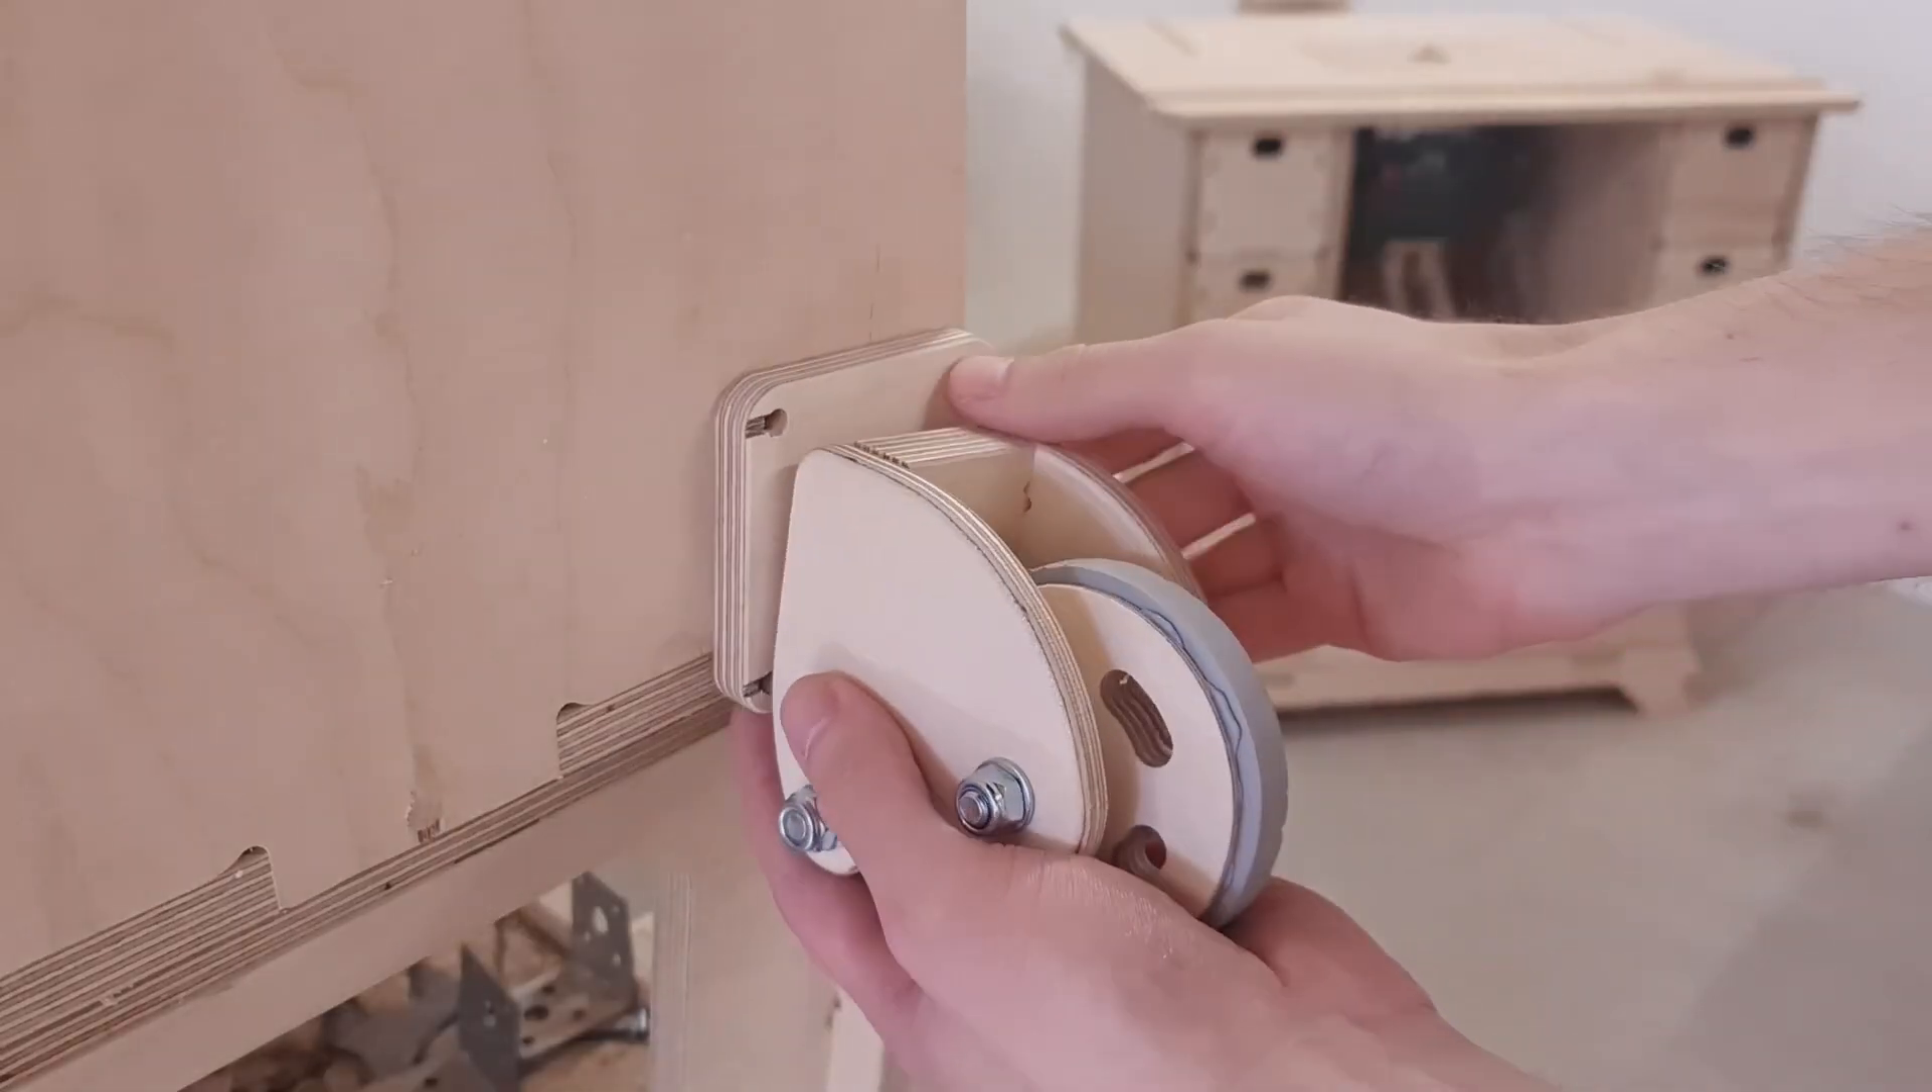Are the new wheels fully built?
Yes.